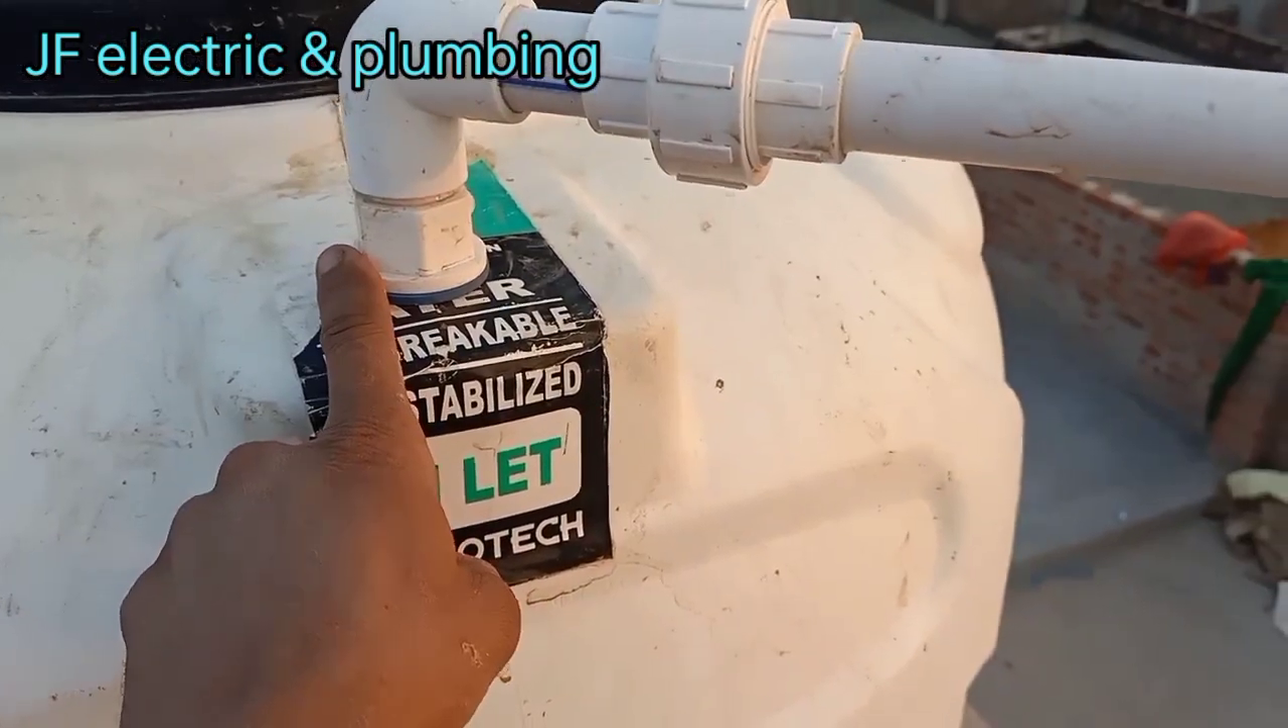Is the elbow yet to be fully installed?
No.